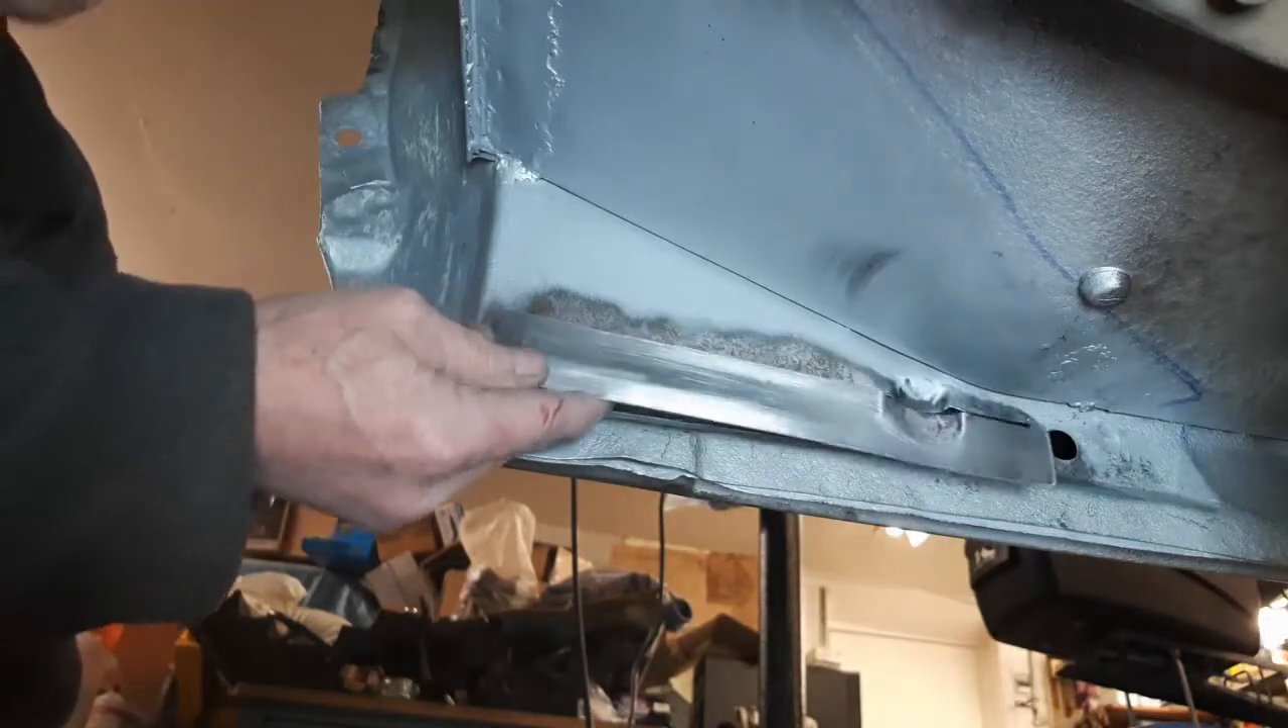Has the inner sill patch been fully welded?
No.